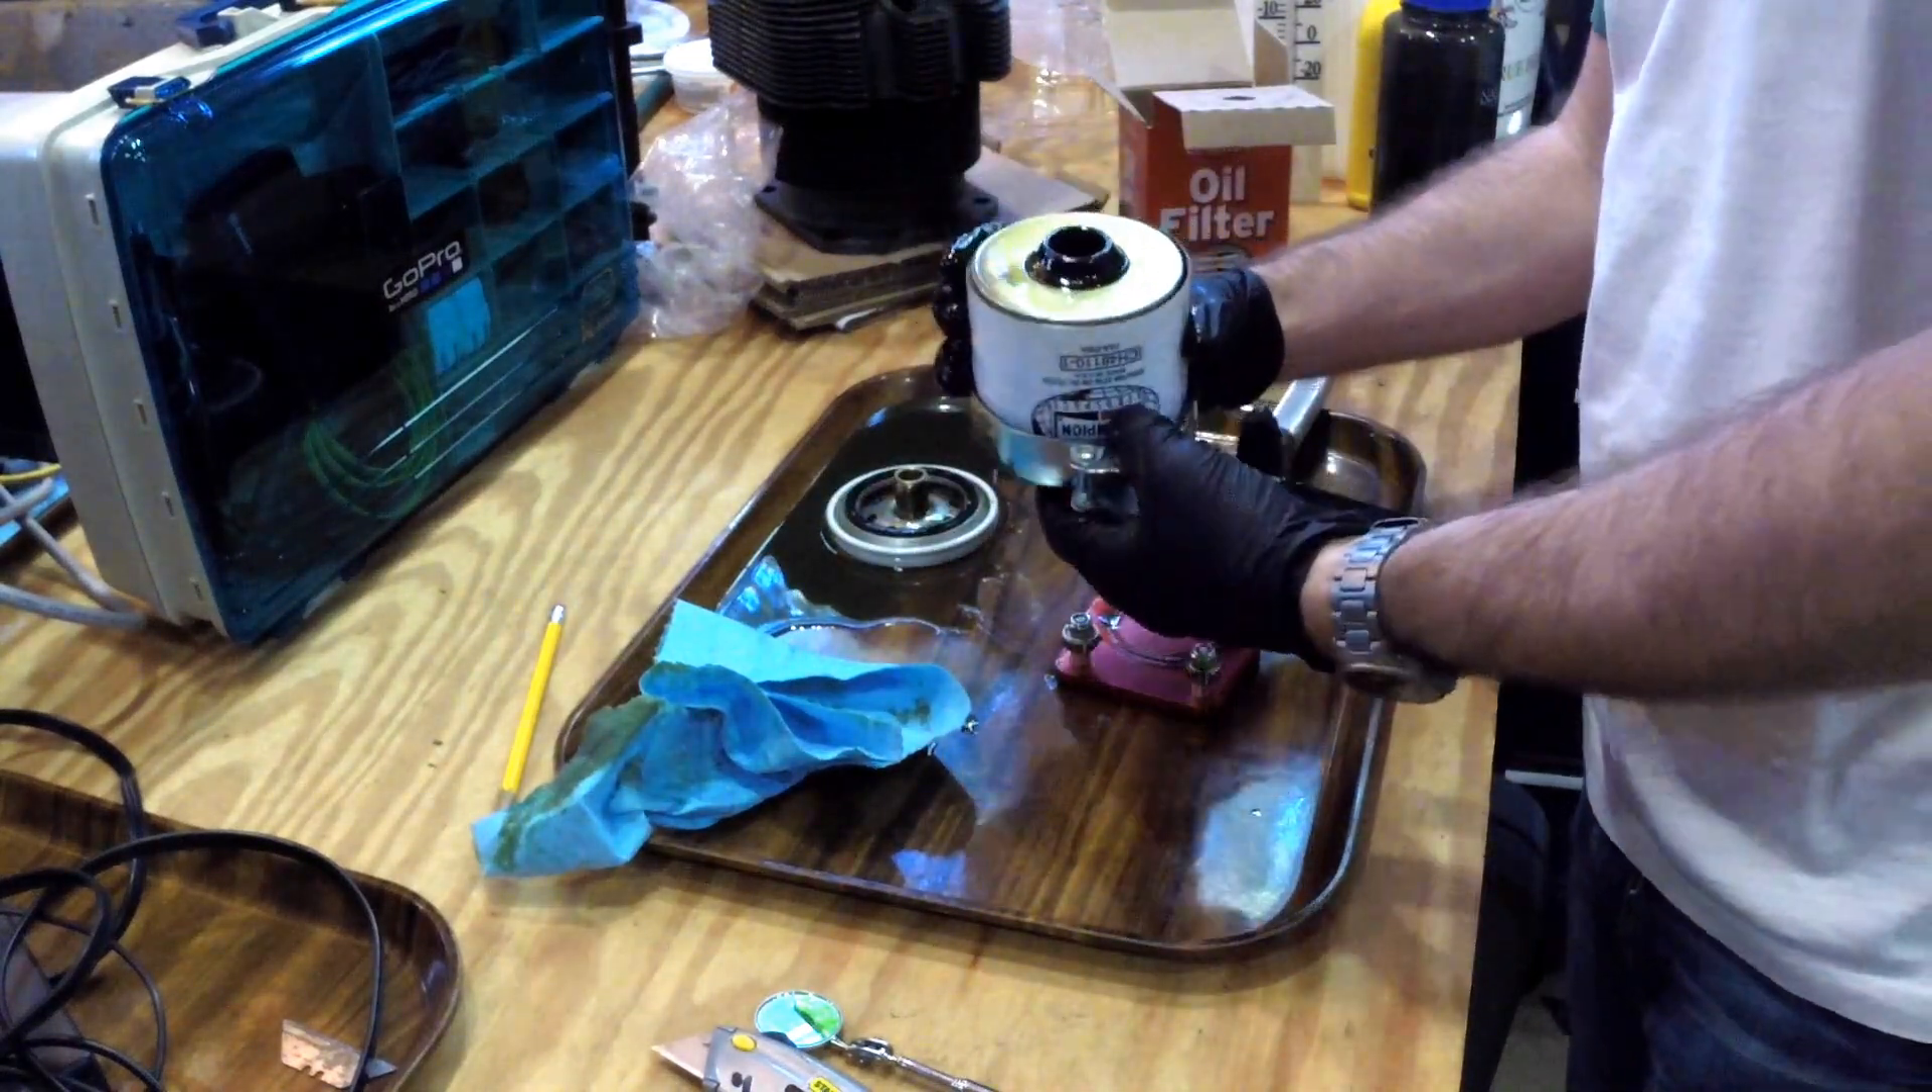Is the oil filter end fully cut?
Yes.